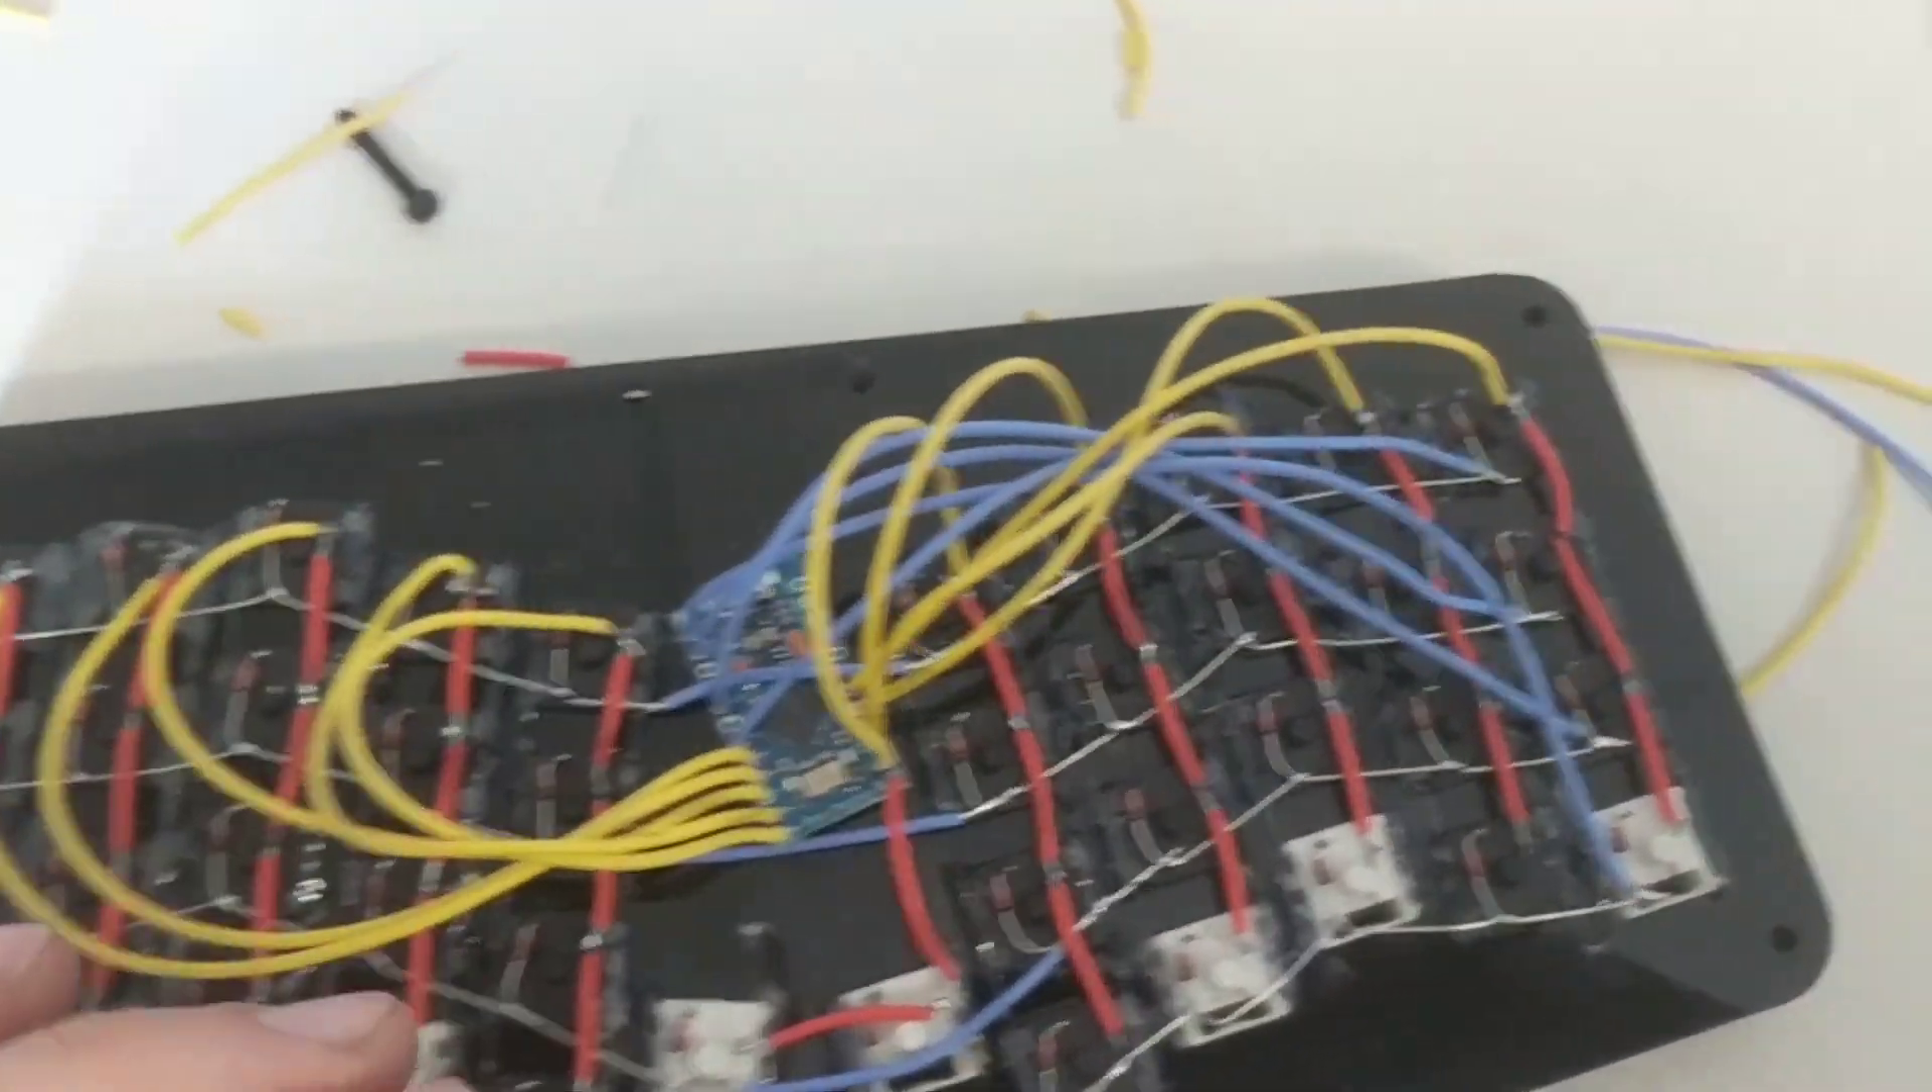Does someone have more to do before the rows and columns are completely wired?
No.